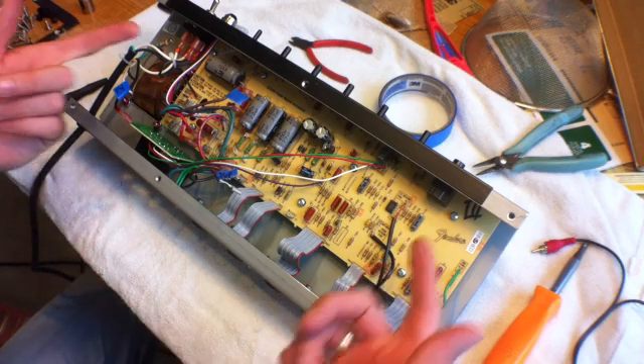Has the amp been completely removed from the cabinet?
Yes.